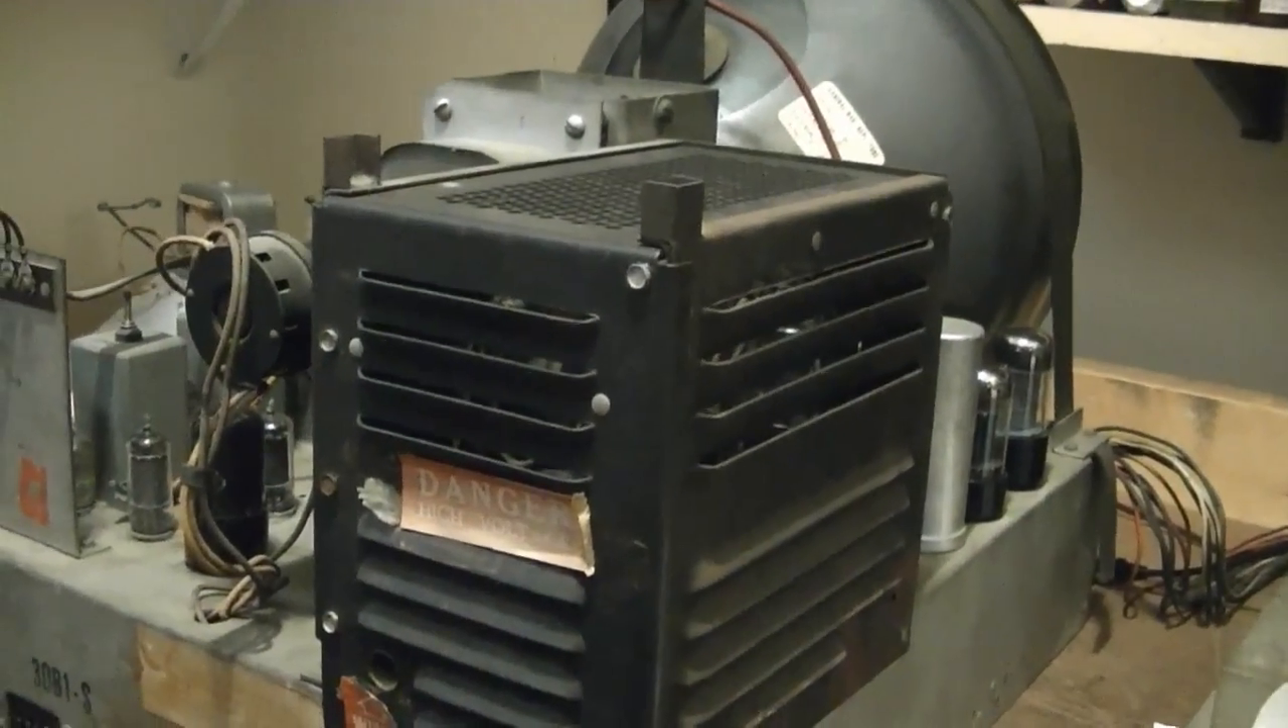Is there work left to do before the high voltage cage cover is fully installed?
No.